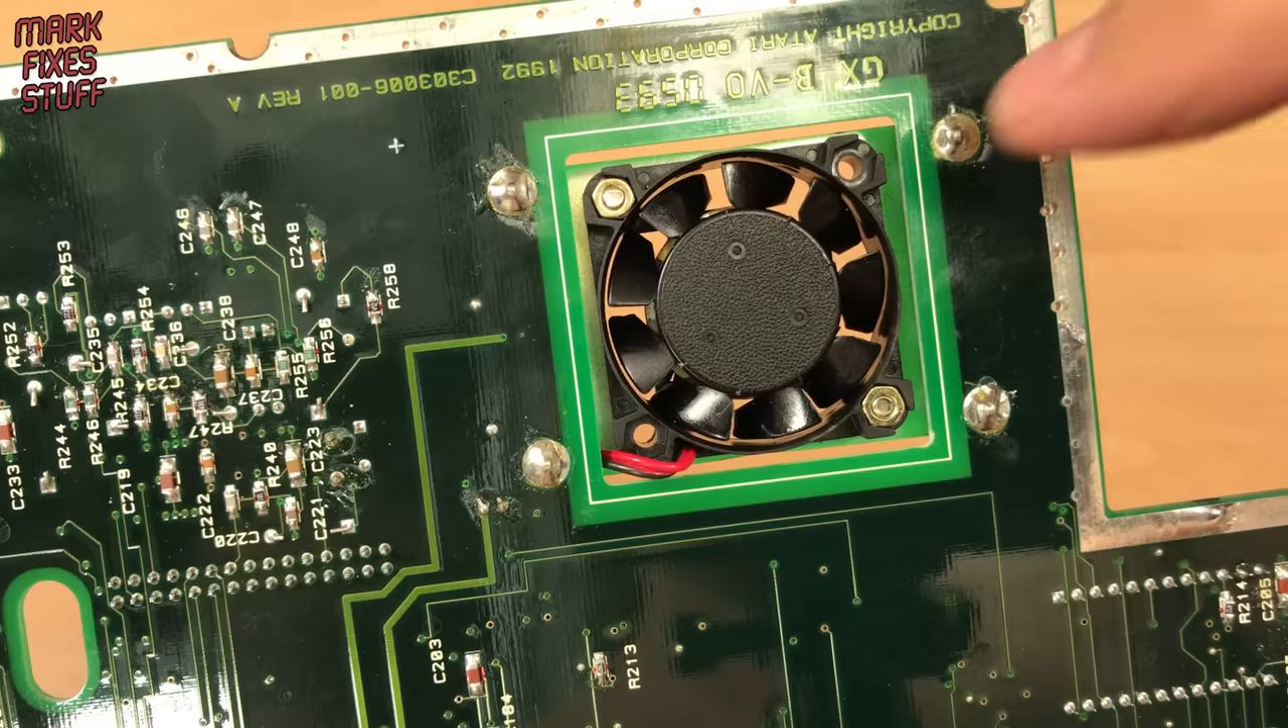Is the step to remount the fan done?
Yes.